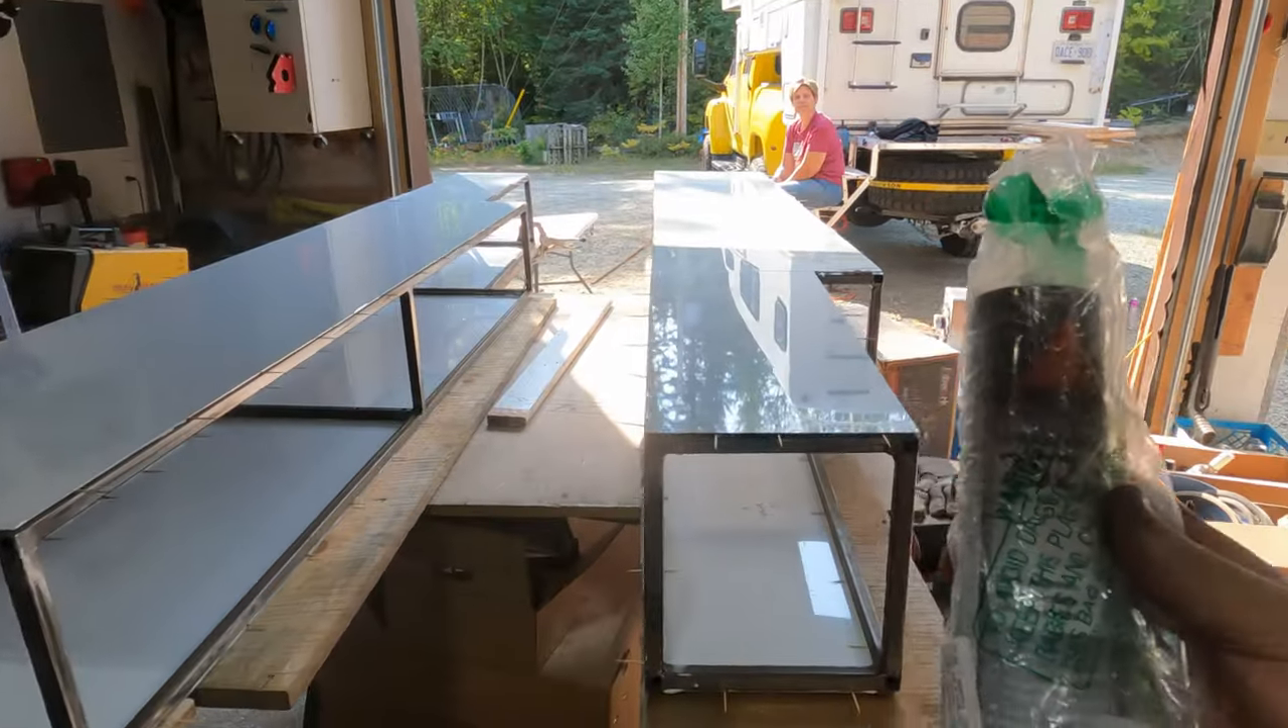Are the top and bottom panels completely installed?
Yes.